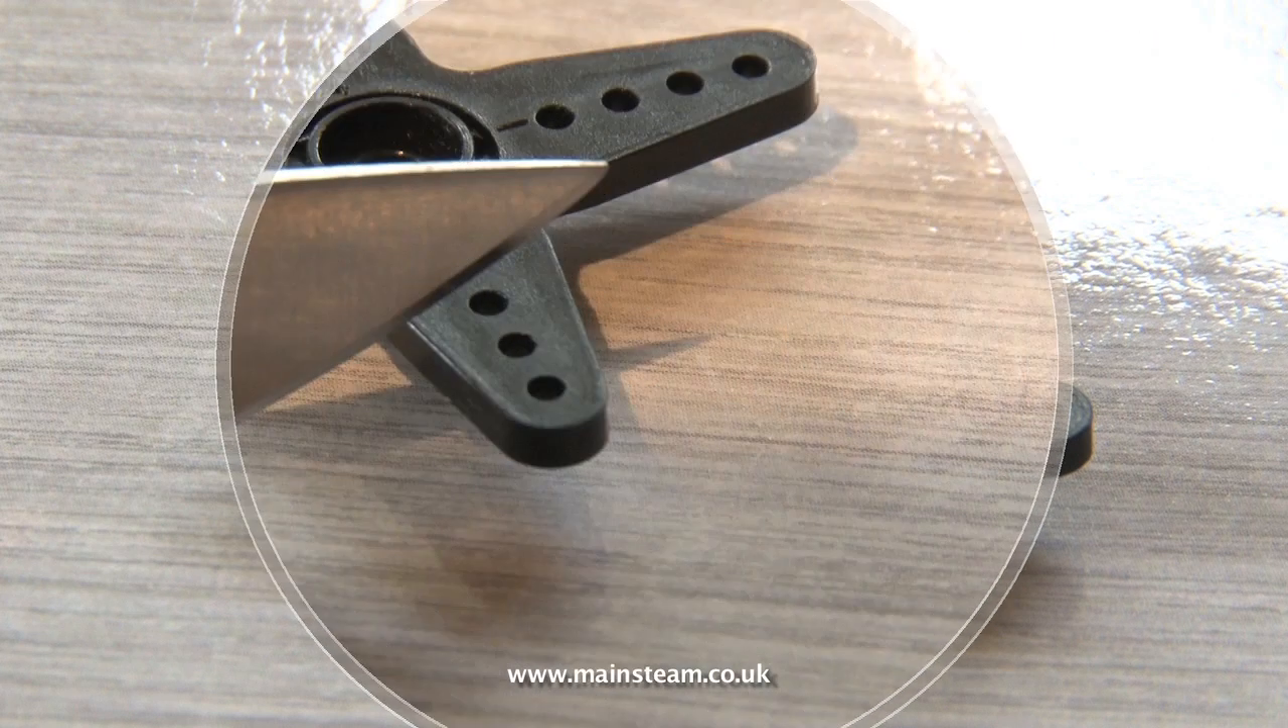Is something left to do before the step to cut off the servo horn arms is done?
Yes.